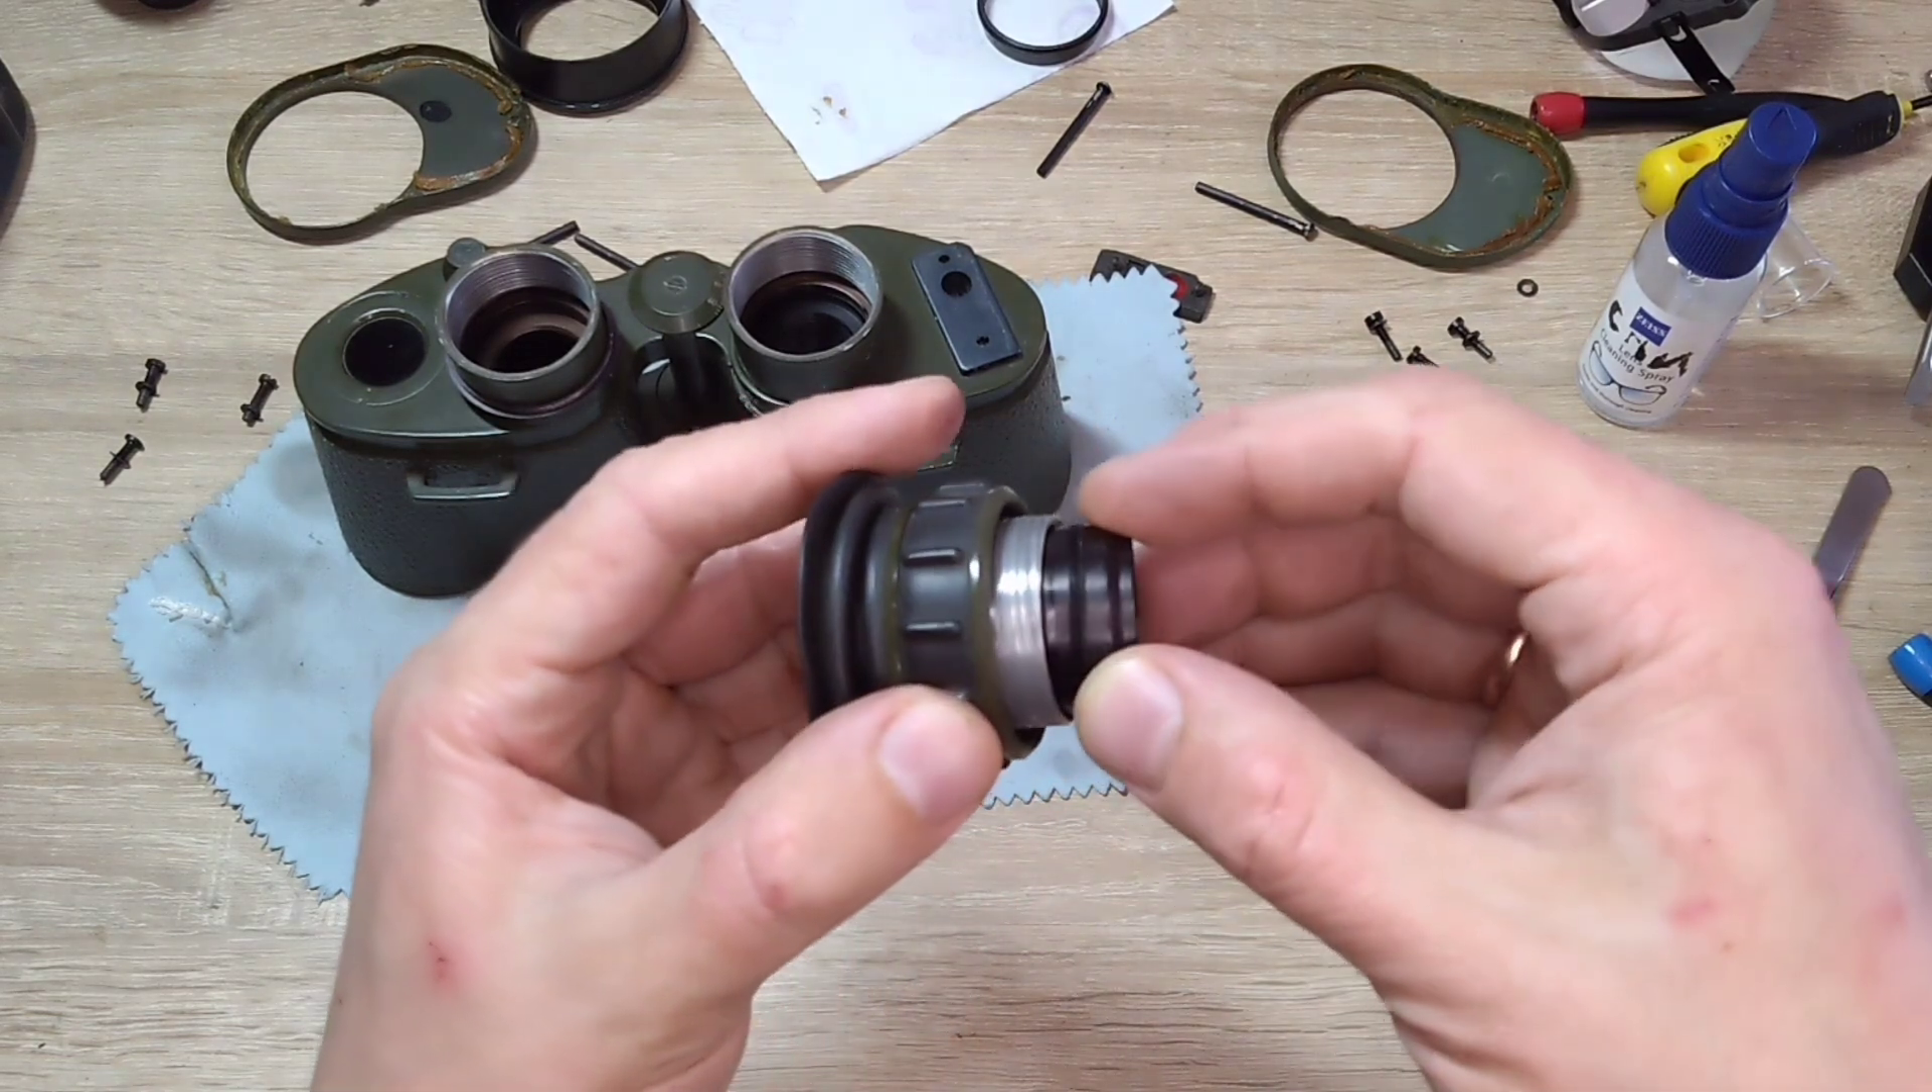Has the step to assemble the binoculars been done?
No.